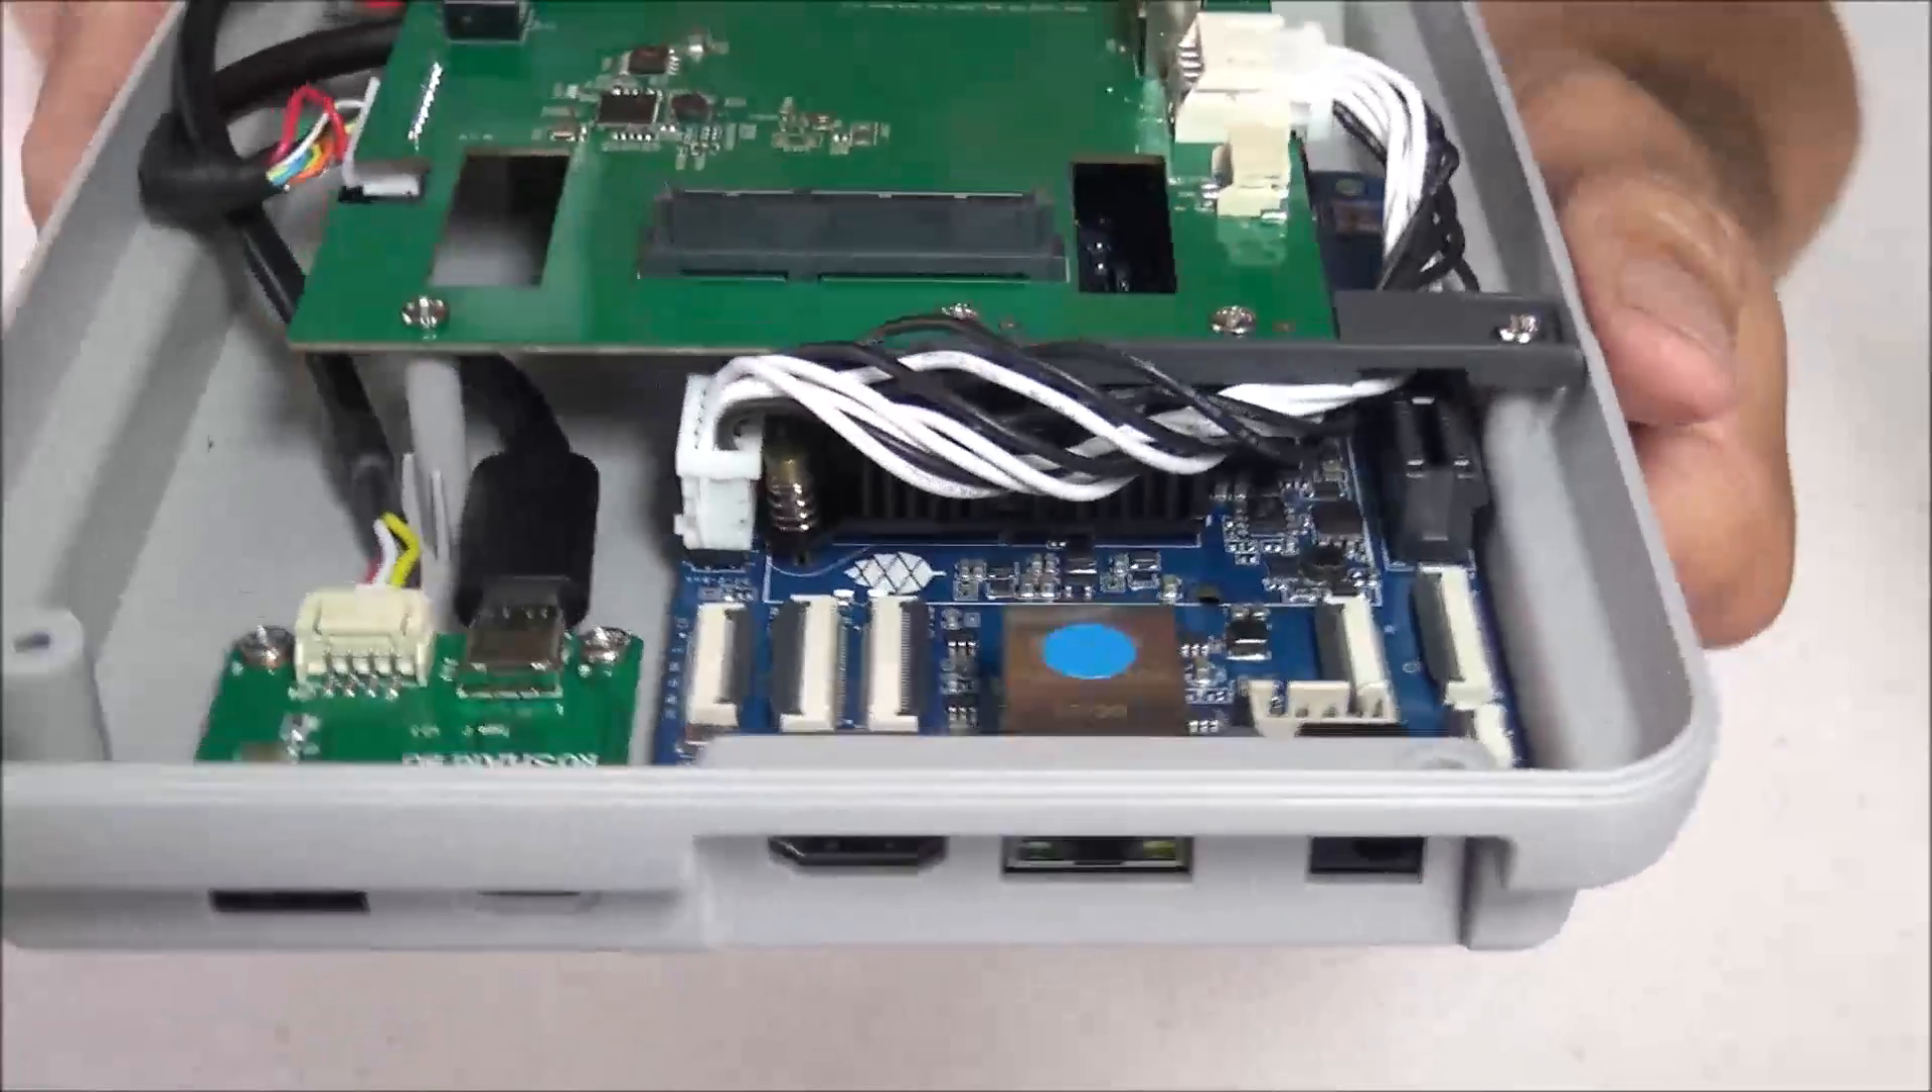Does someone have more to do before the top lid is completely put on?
Yes.